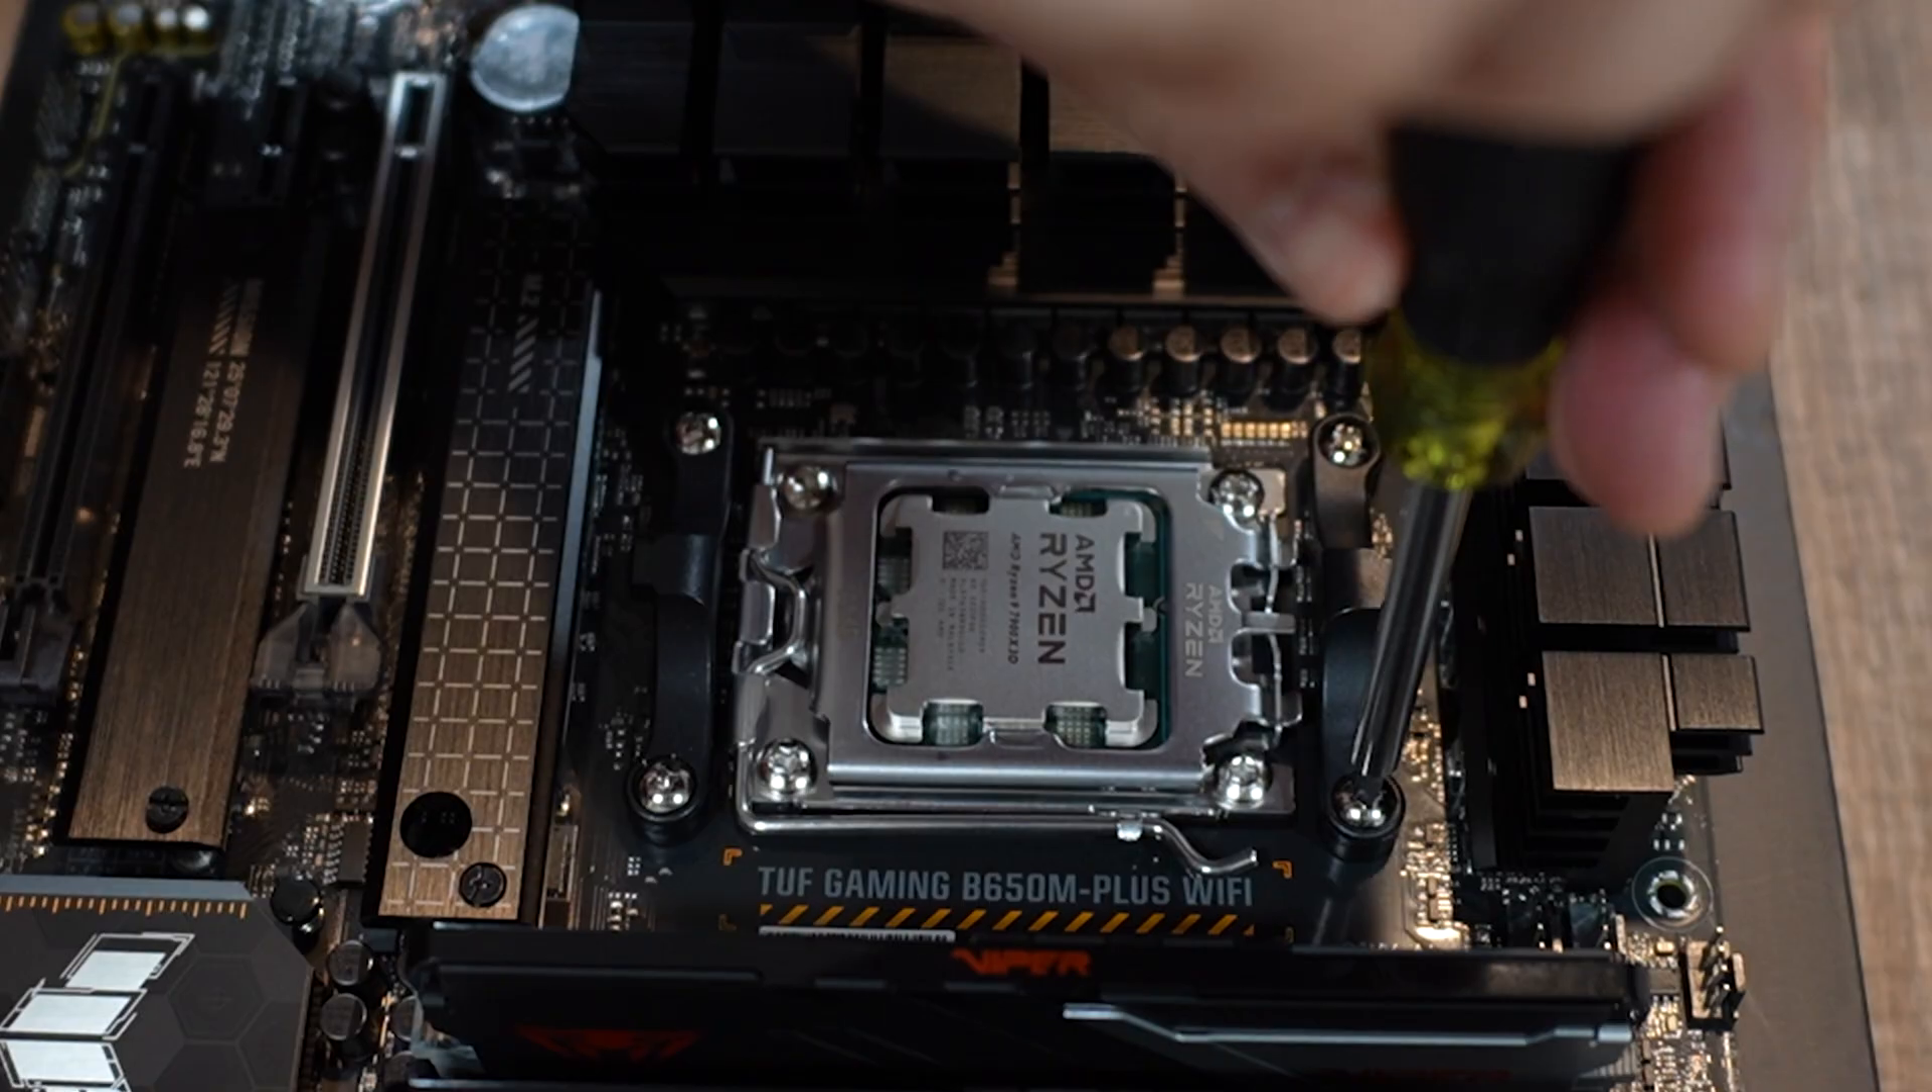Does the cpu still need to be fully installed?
No.